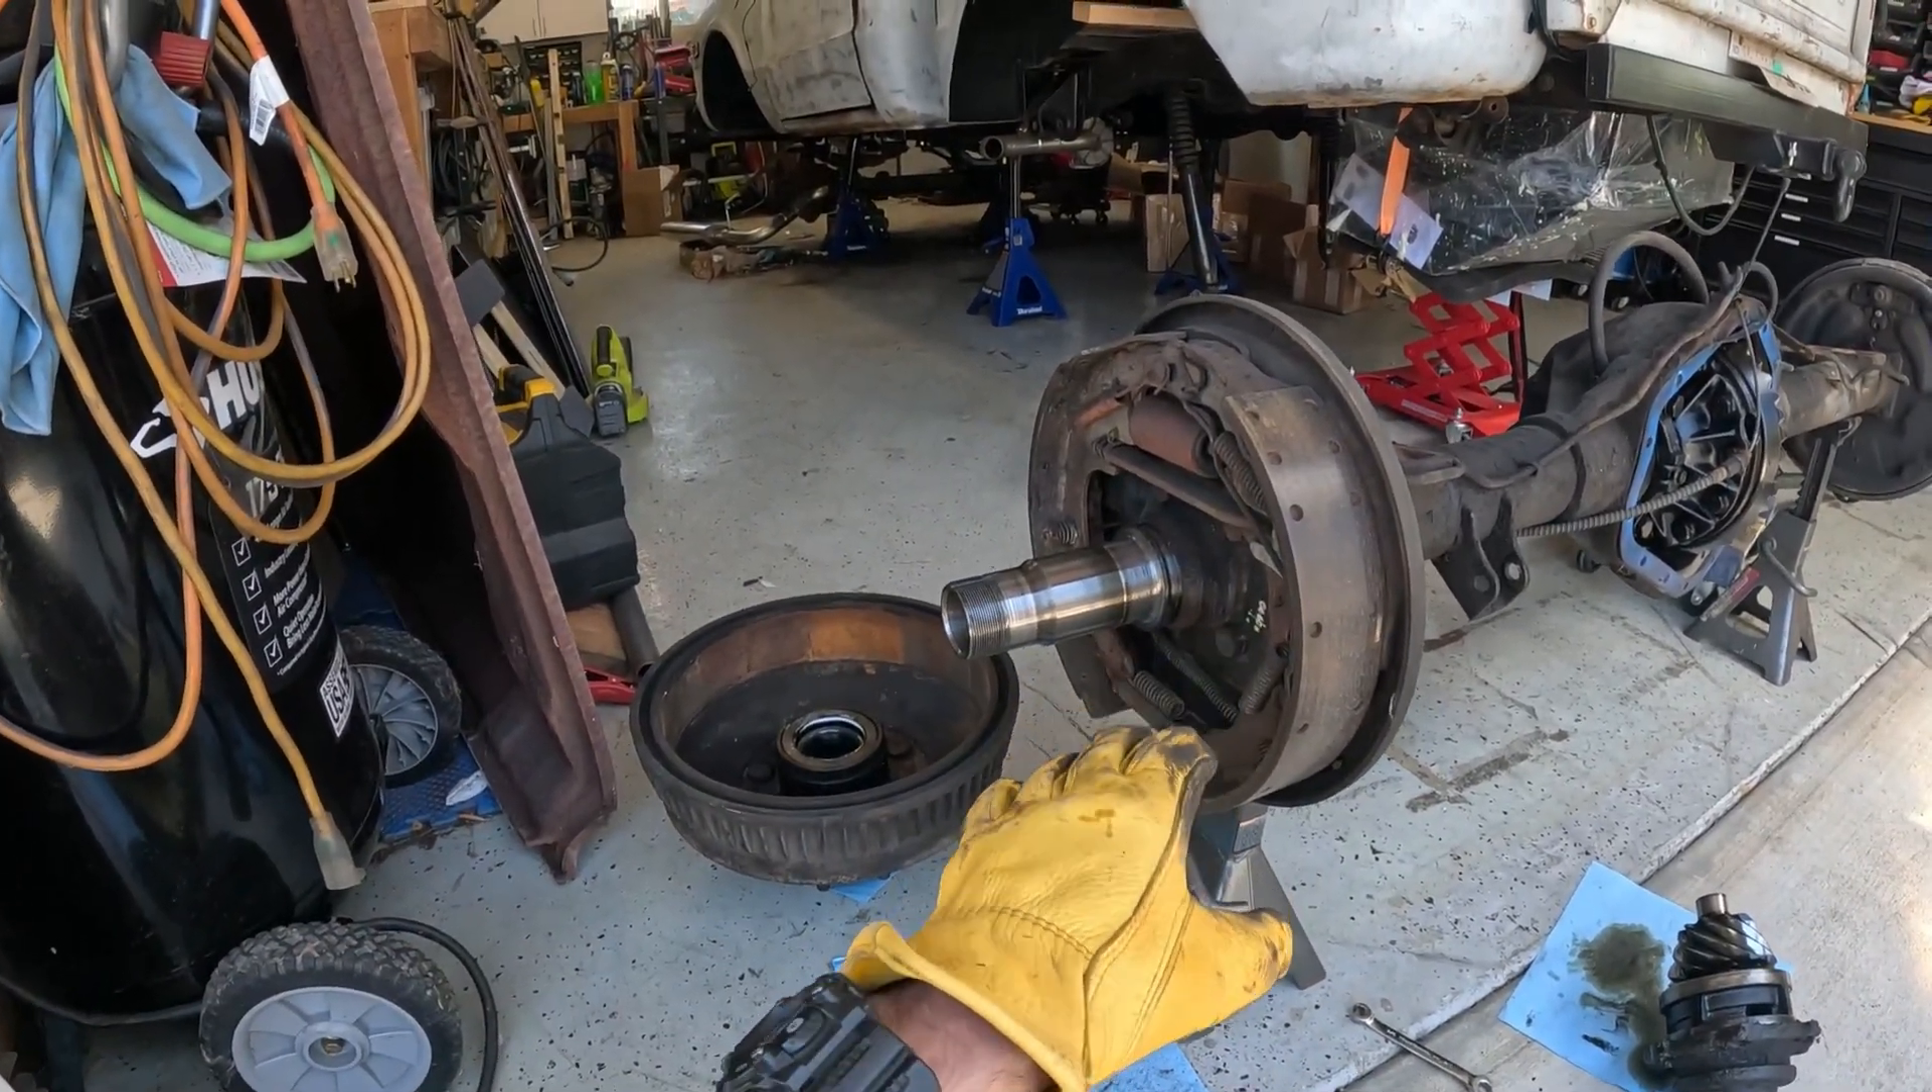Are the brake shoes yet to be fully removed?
Yes.